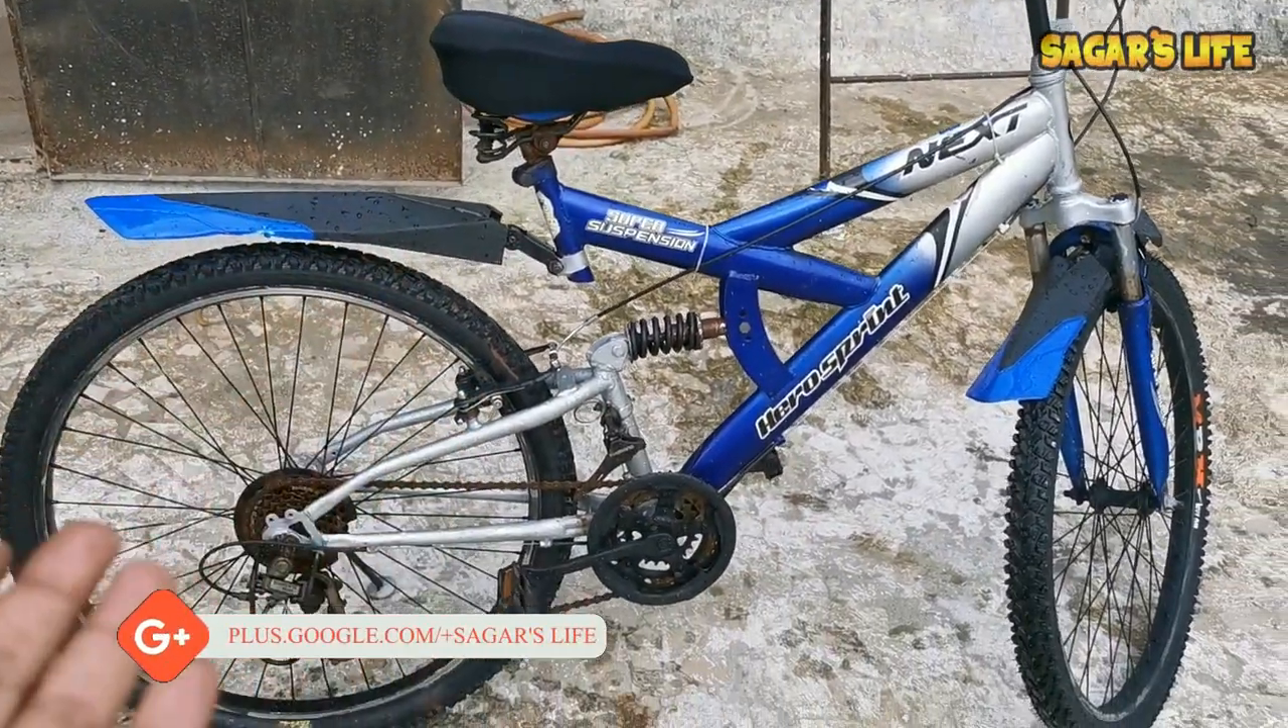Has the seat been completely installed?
Yes.